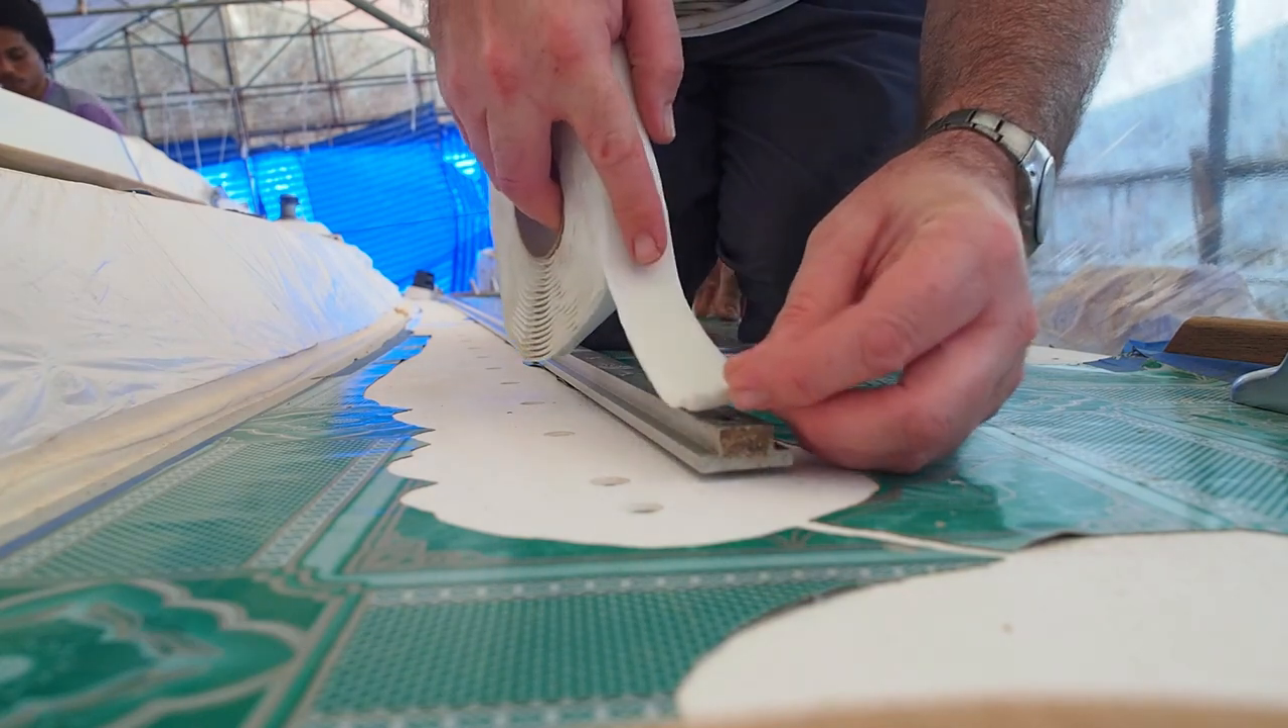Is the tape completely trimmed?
No.